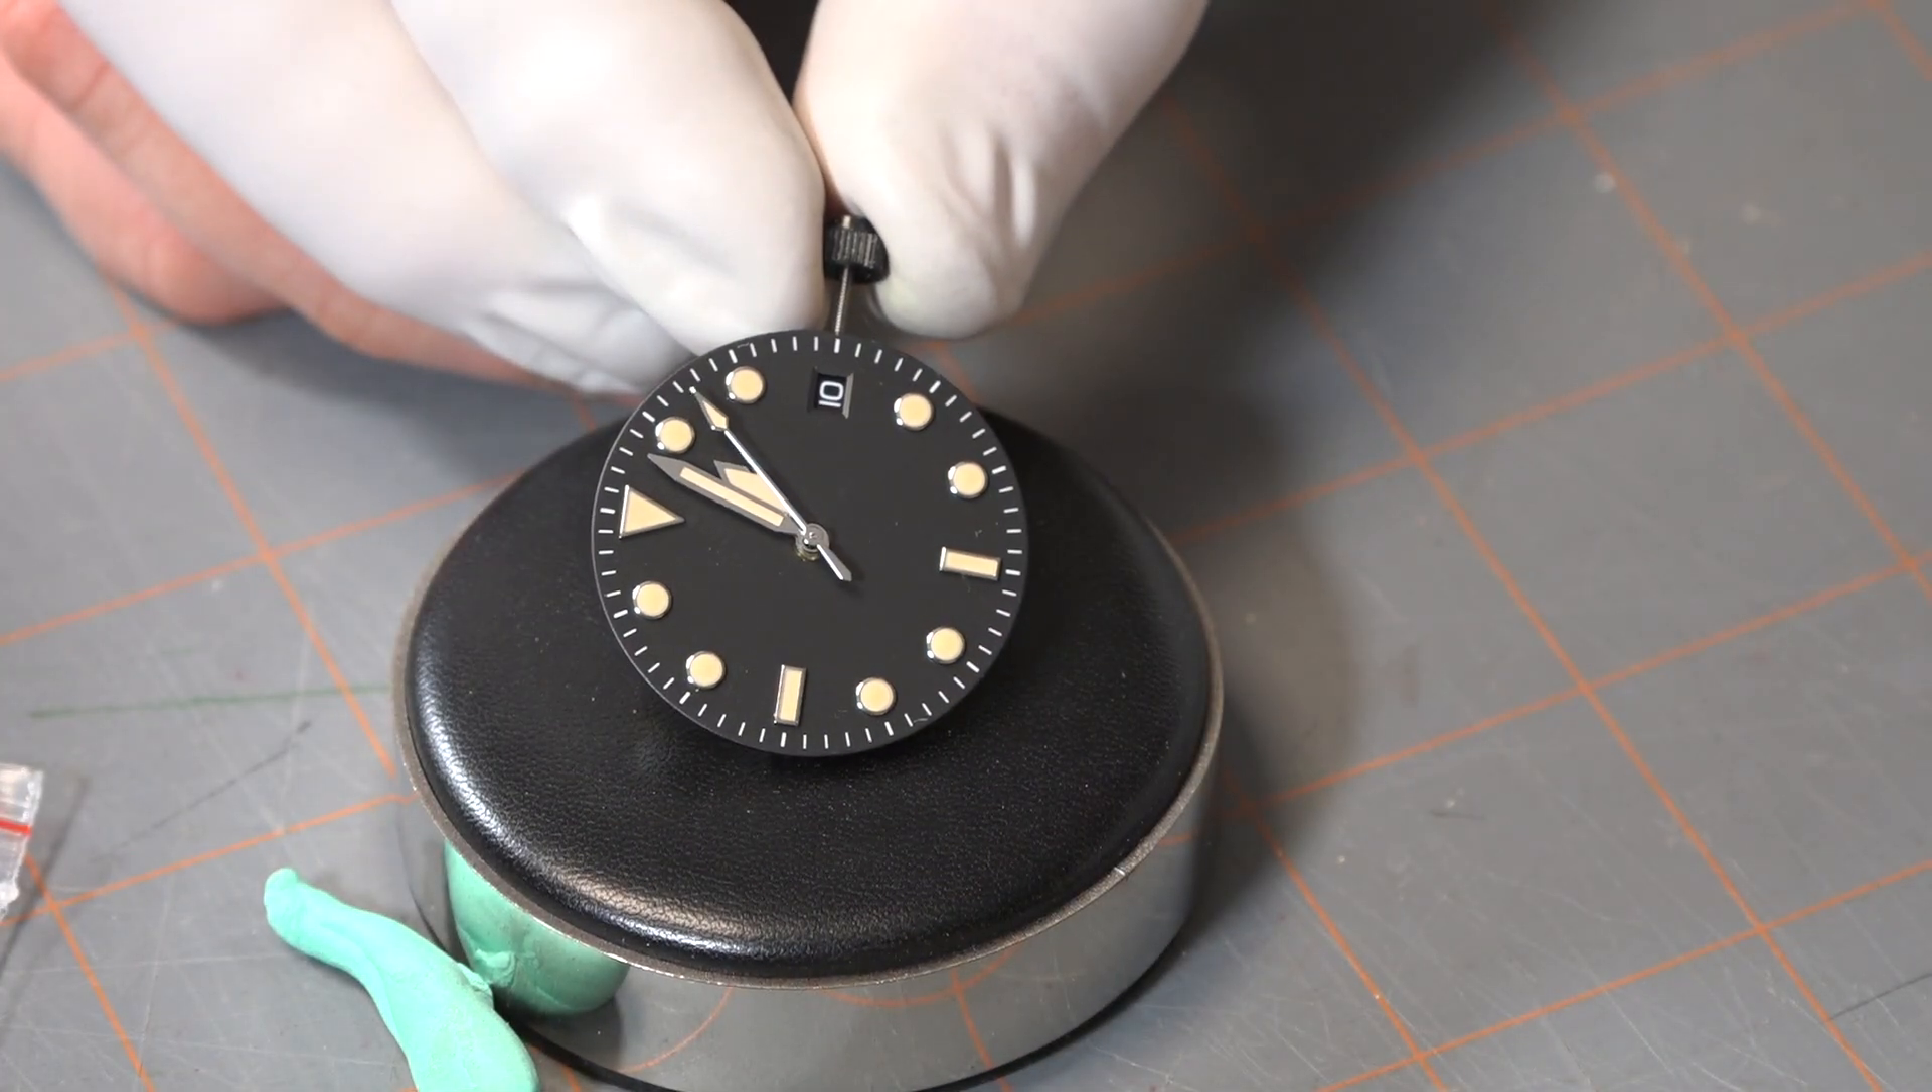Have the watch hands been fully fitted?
Yes.